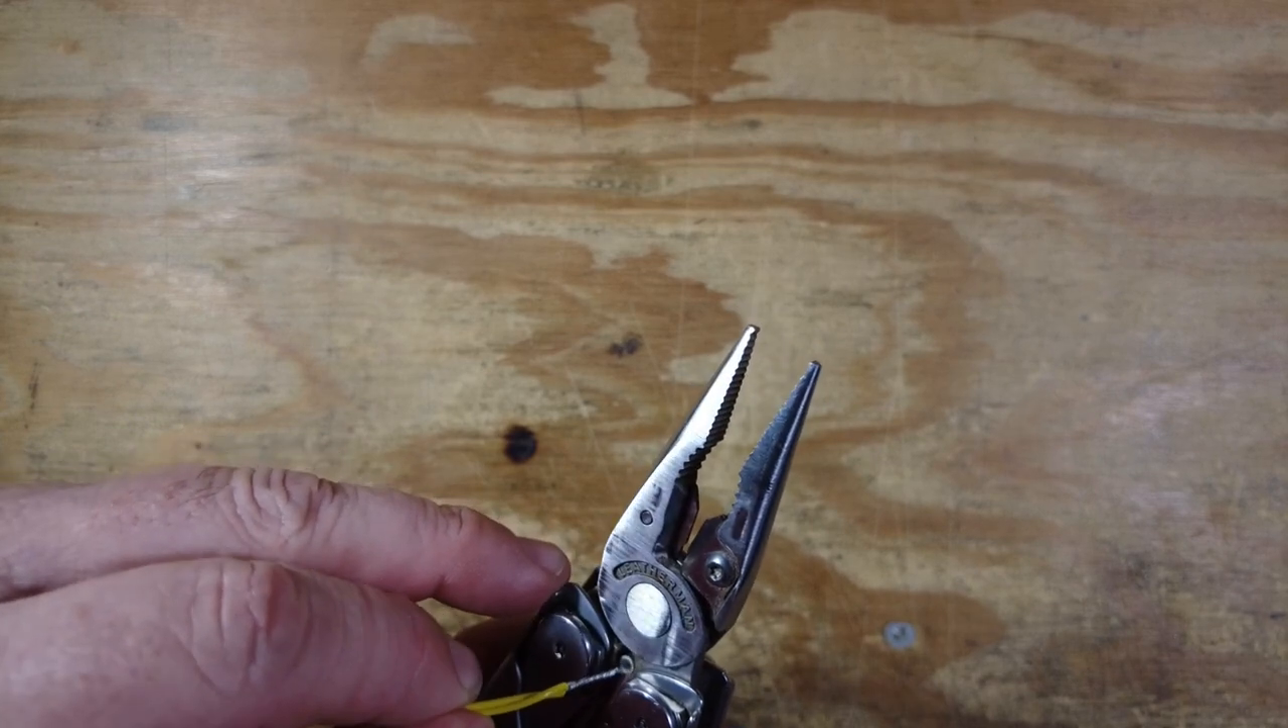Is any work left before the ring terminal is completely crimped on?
Yes.